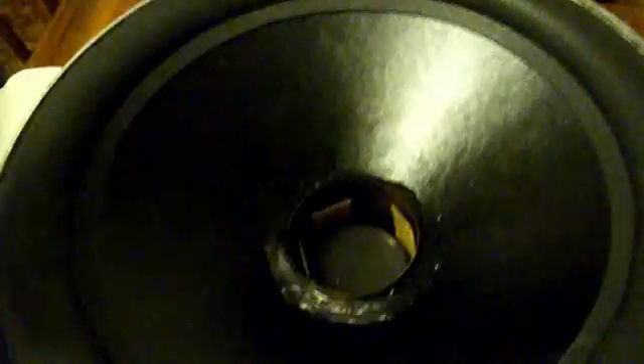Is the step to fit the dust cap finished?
No.